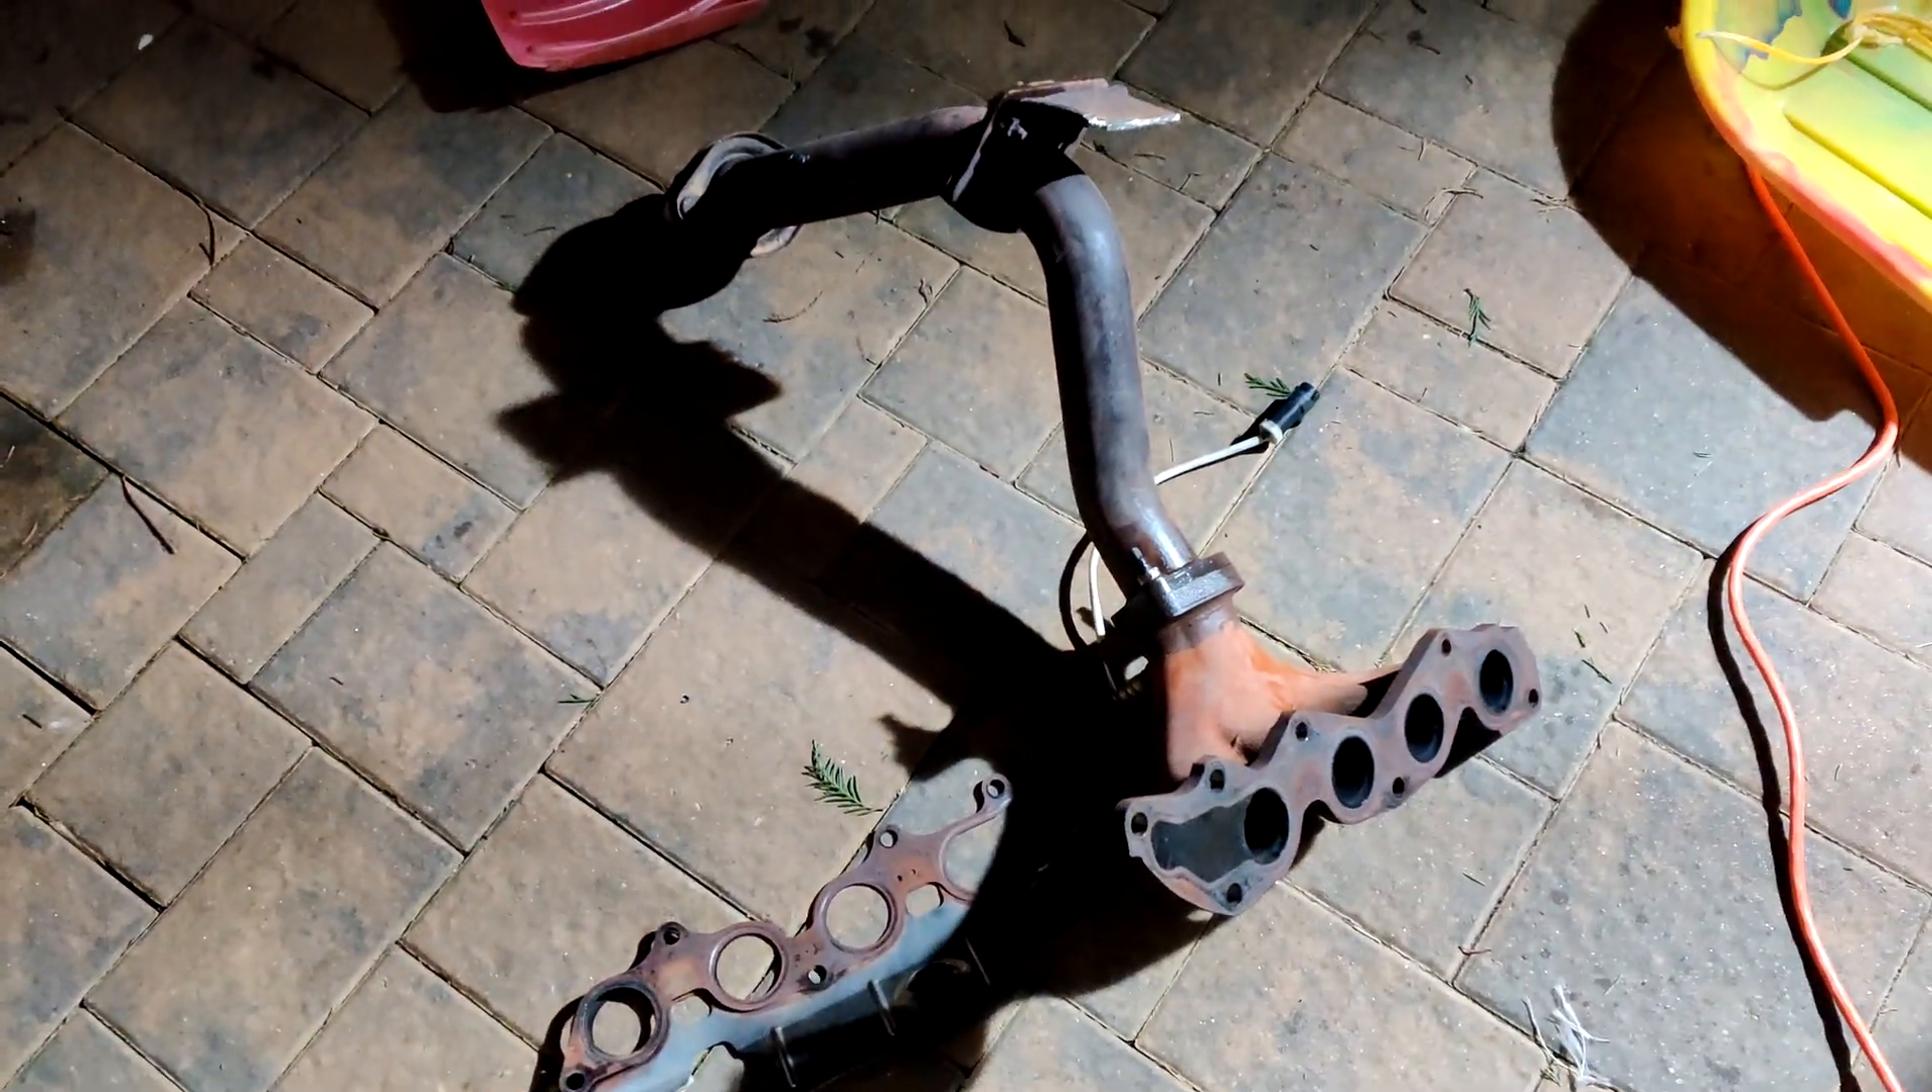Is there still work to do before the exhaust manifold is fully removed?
No.